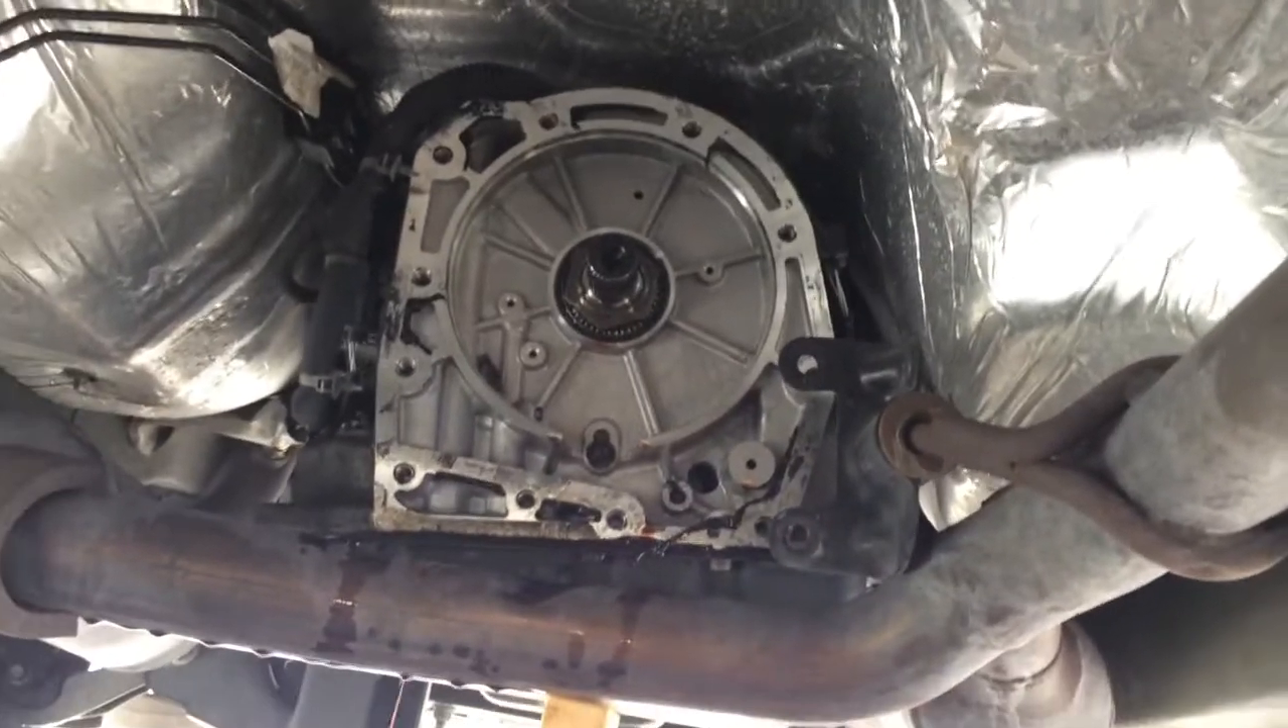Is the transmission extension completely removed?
Yes.